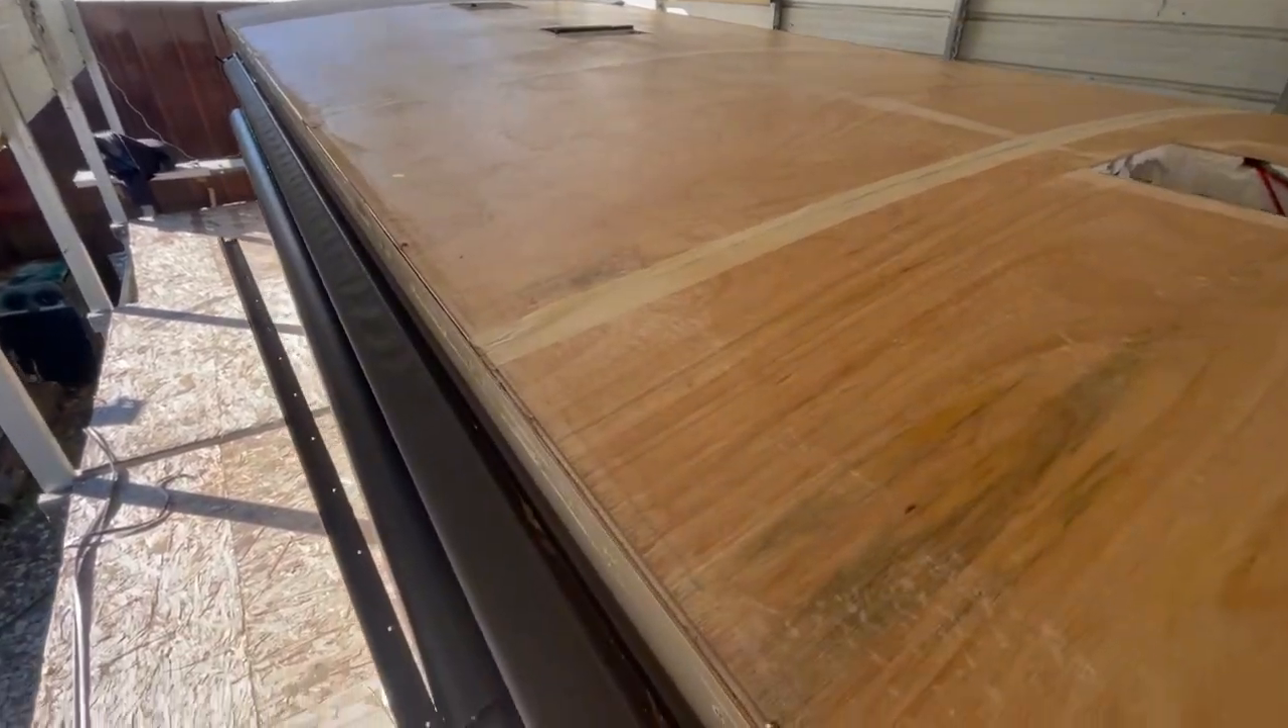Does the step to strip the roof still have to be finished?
No.